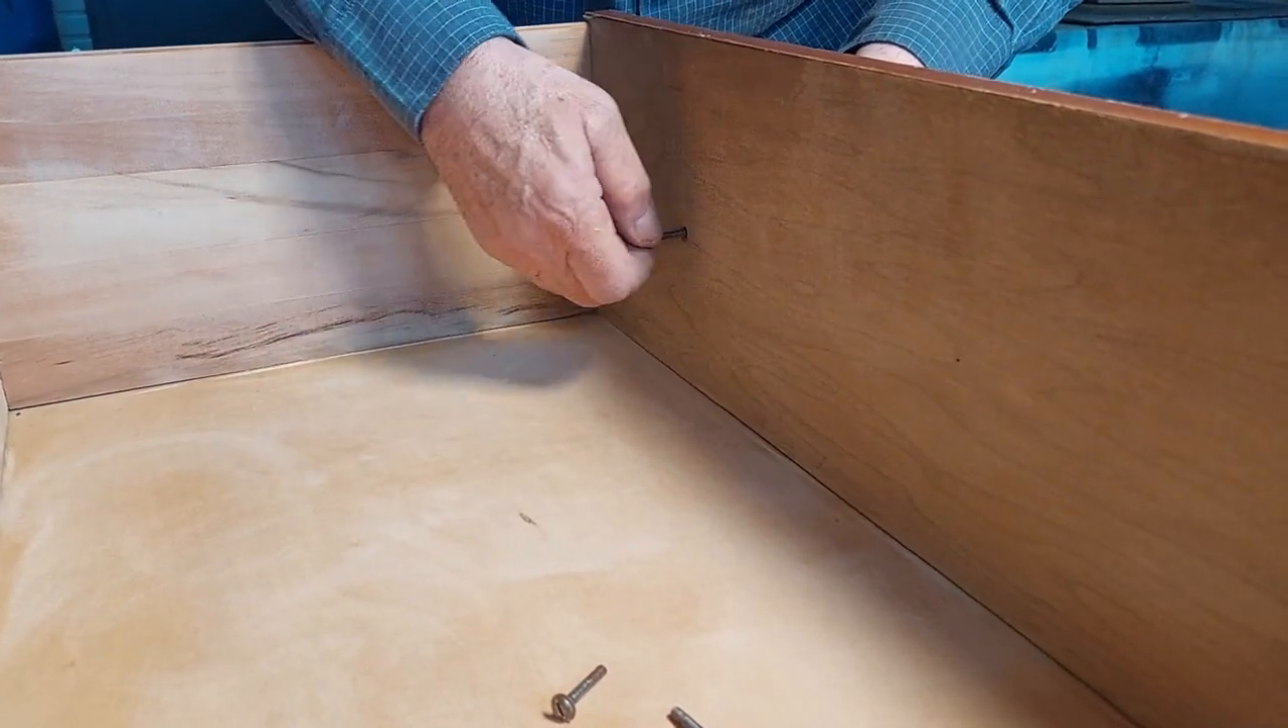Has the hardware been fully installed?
No.